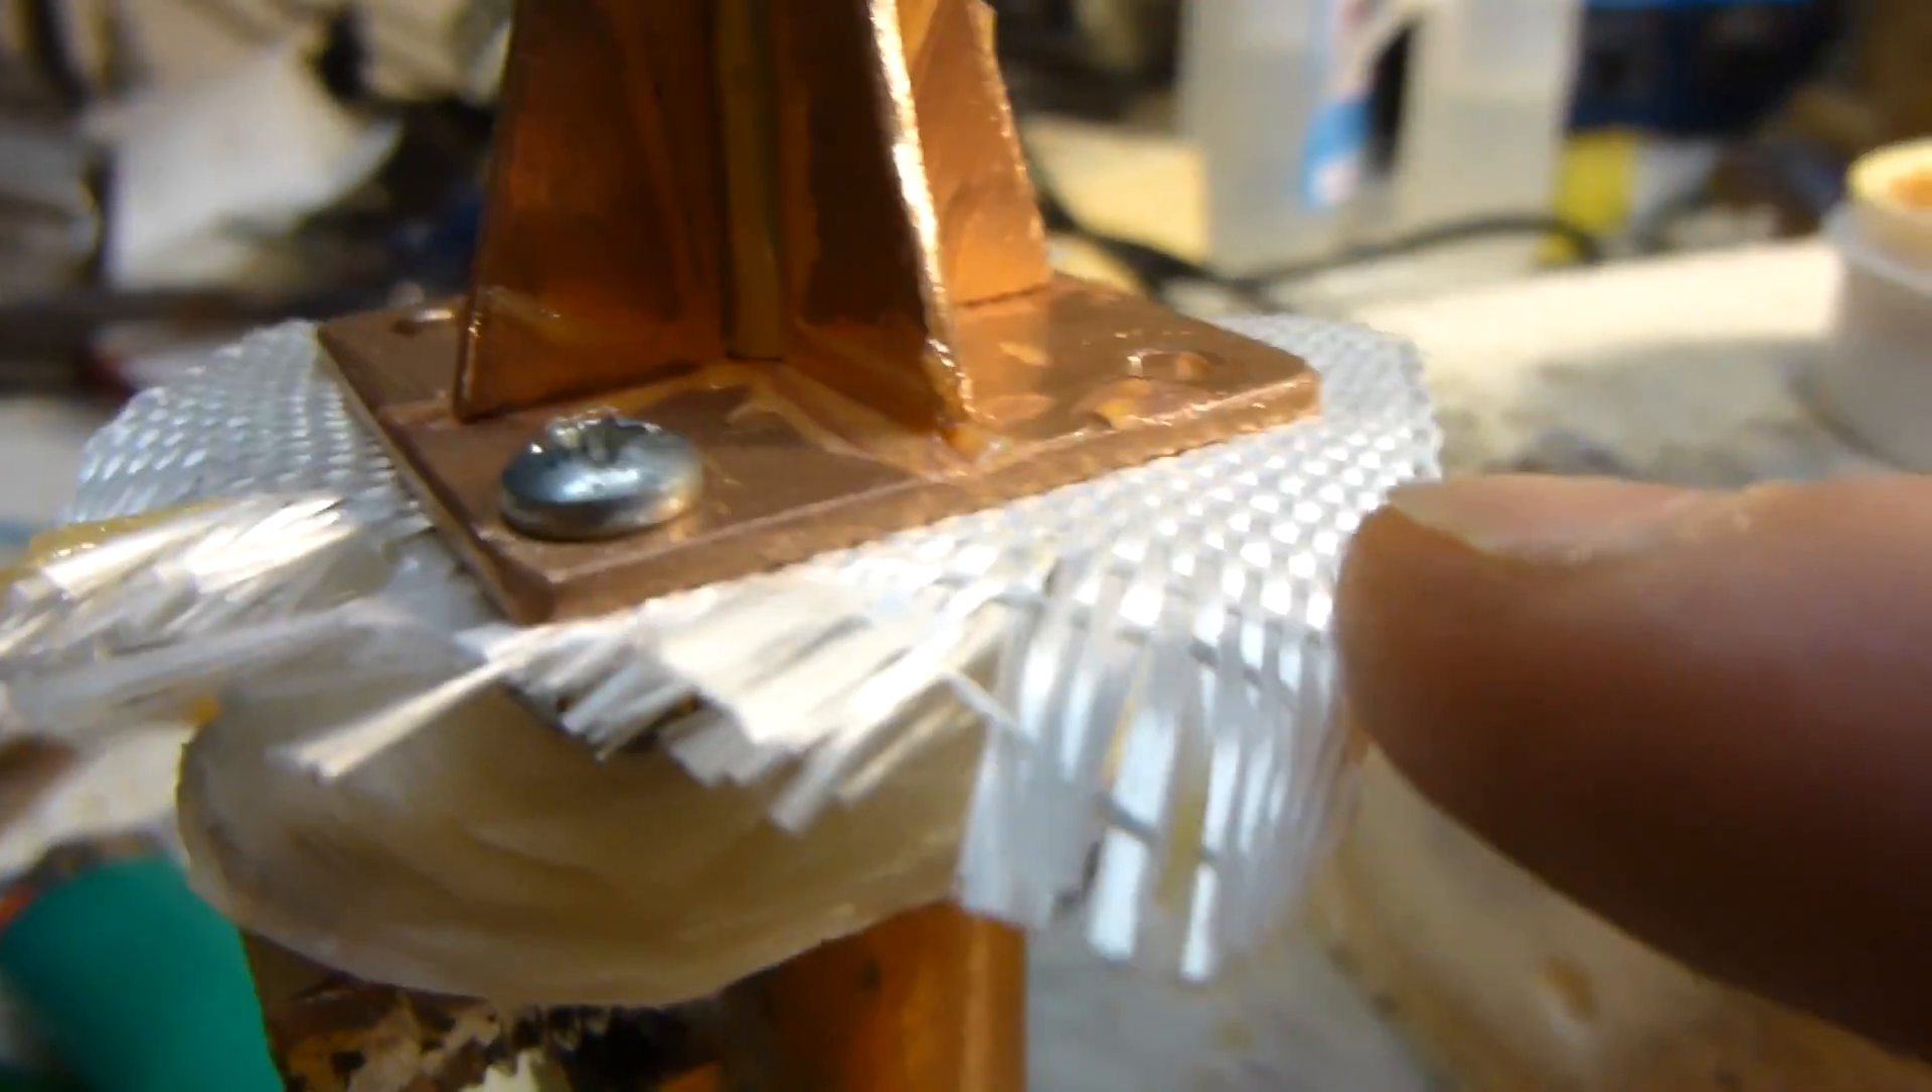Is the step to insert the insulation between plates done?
Yes.